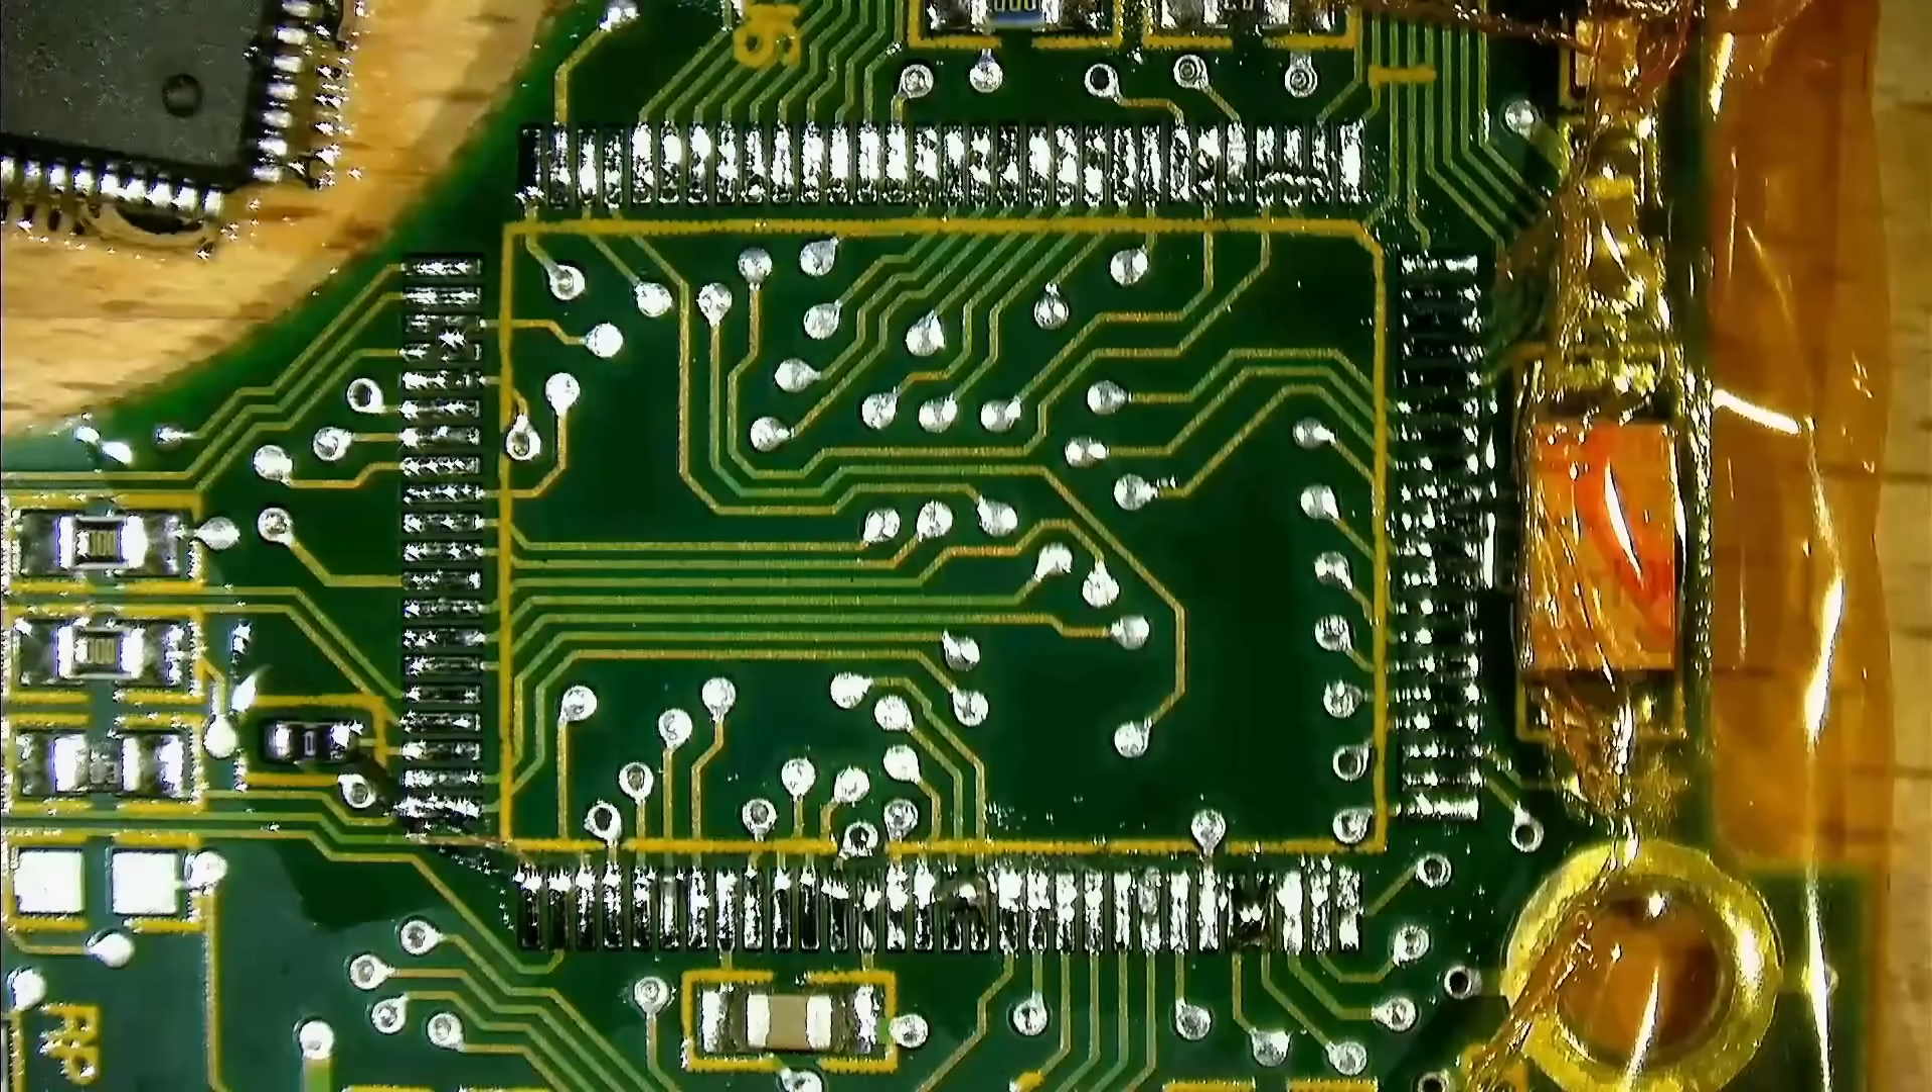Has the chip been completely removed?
Yes.